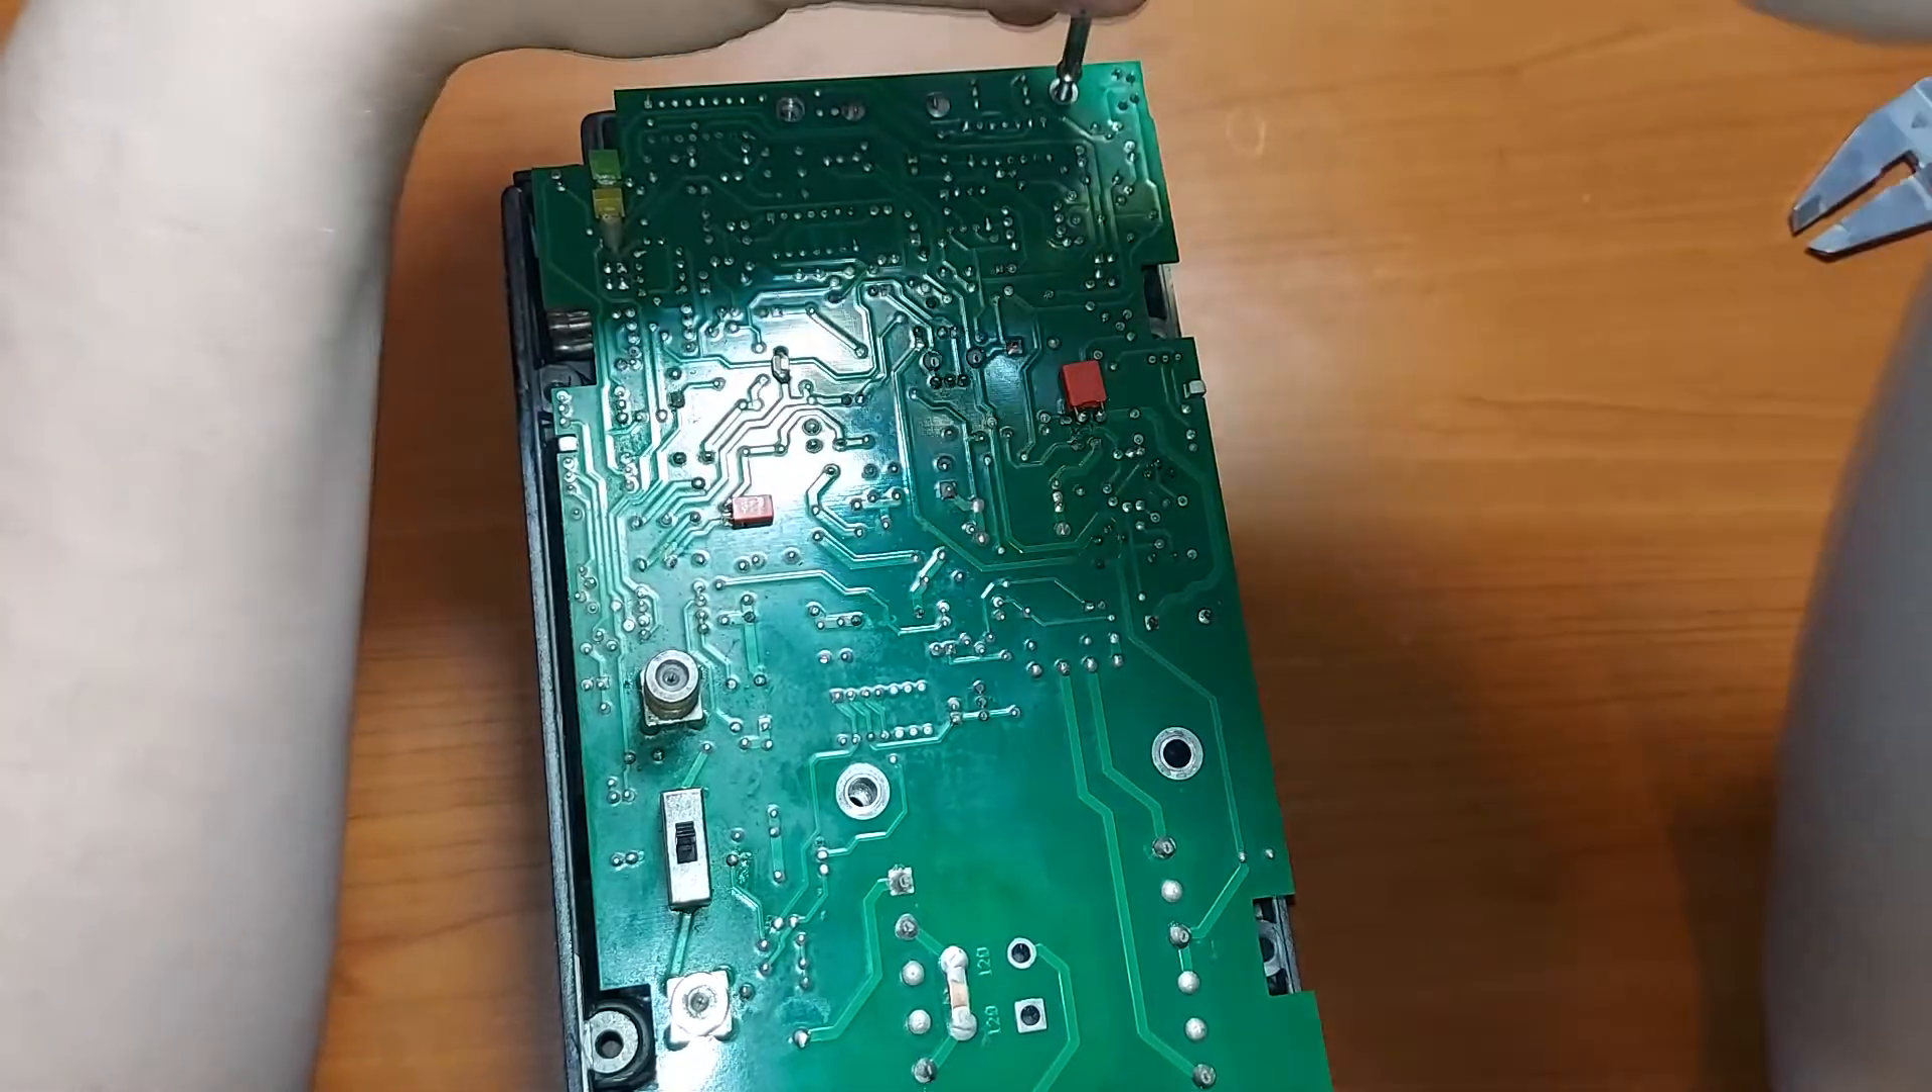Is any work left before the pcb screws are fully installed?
Yes.